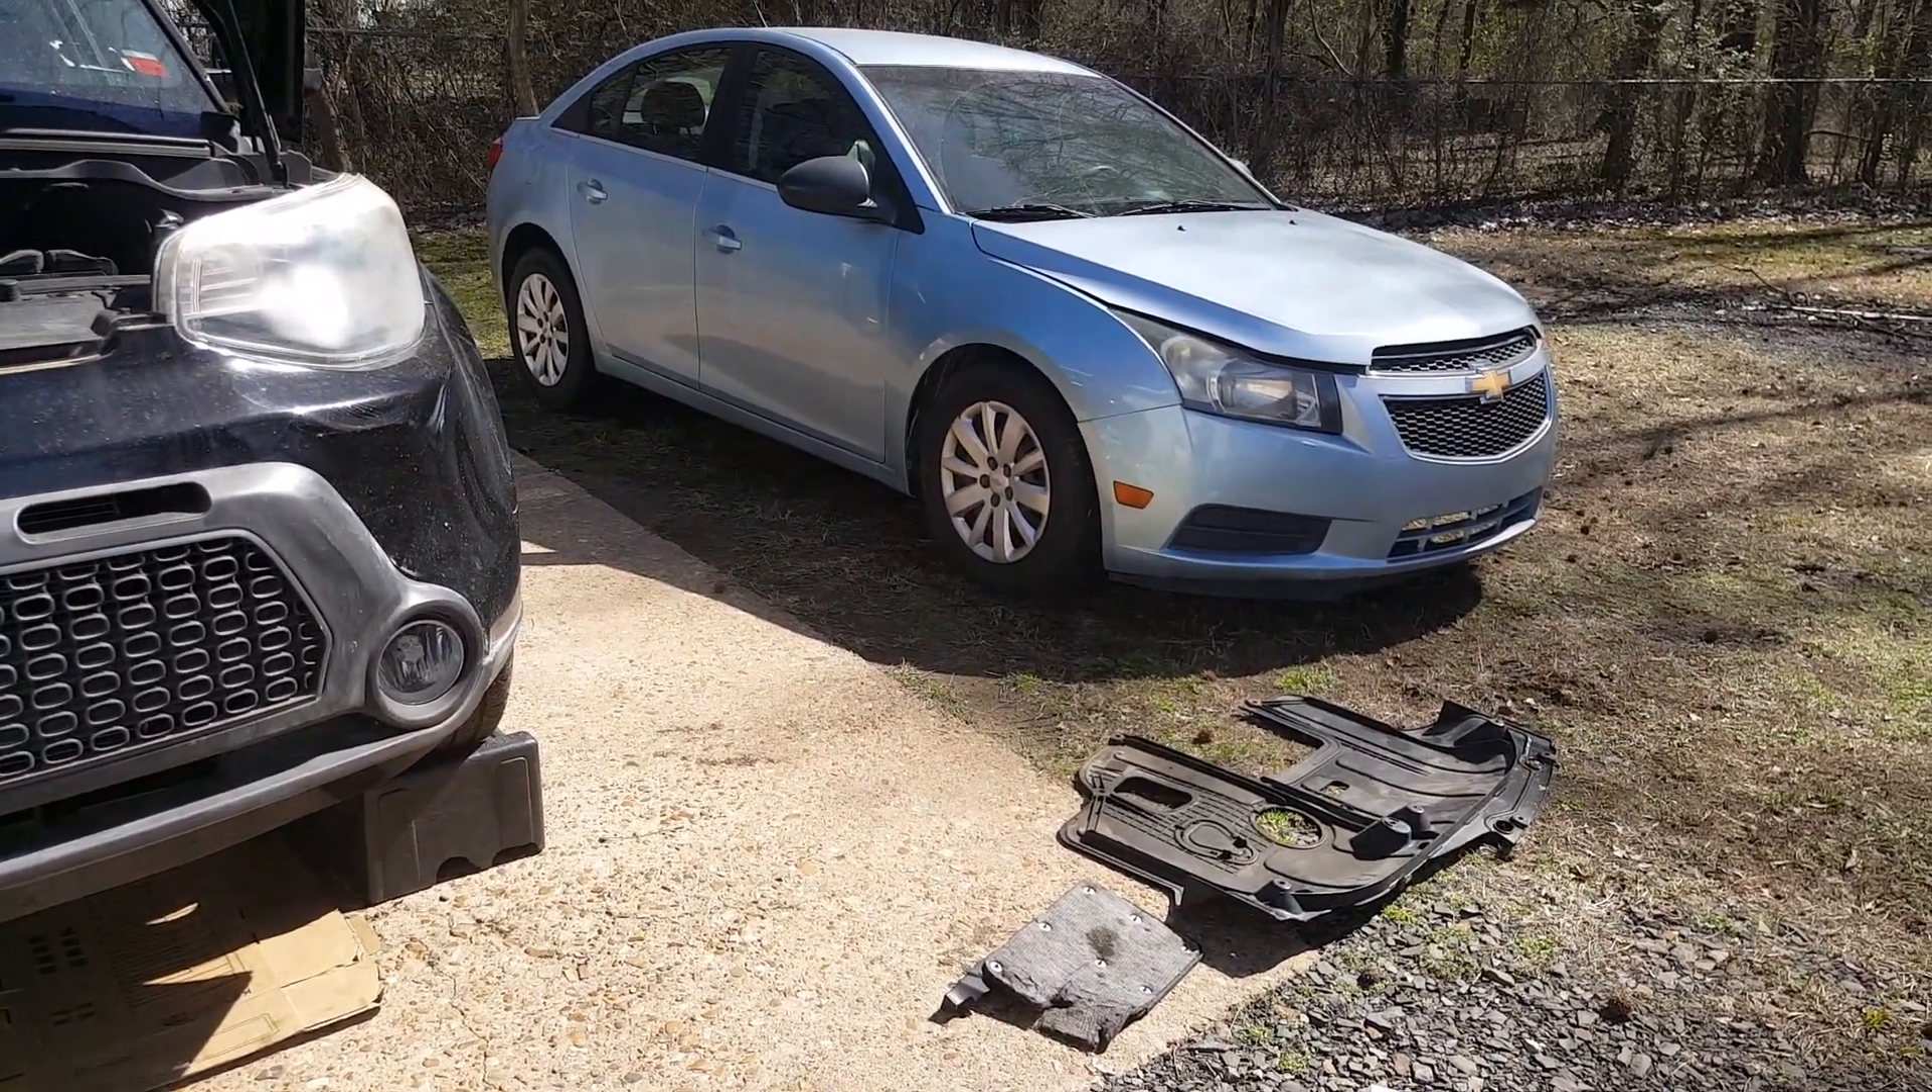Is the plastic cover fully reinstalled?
No.